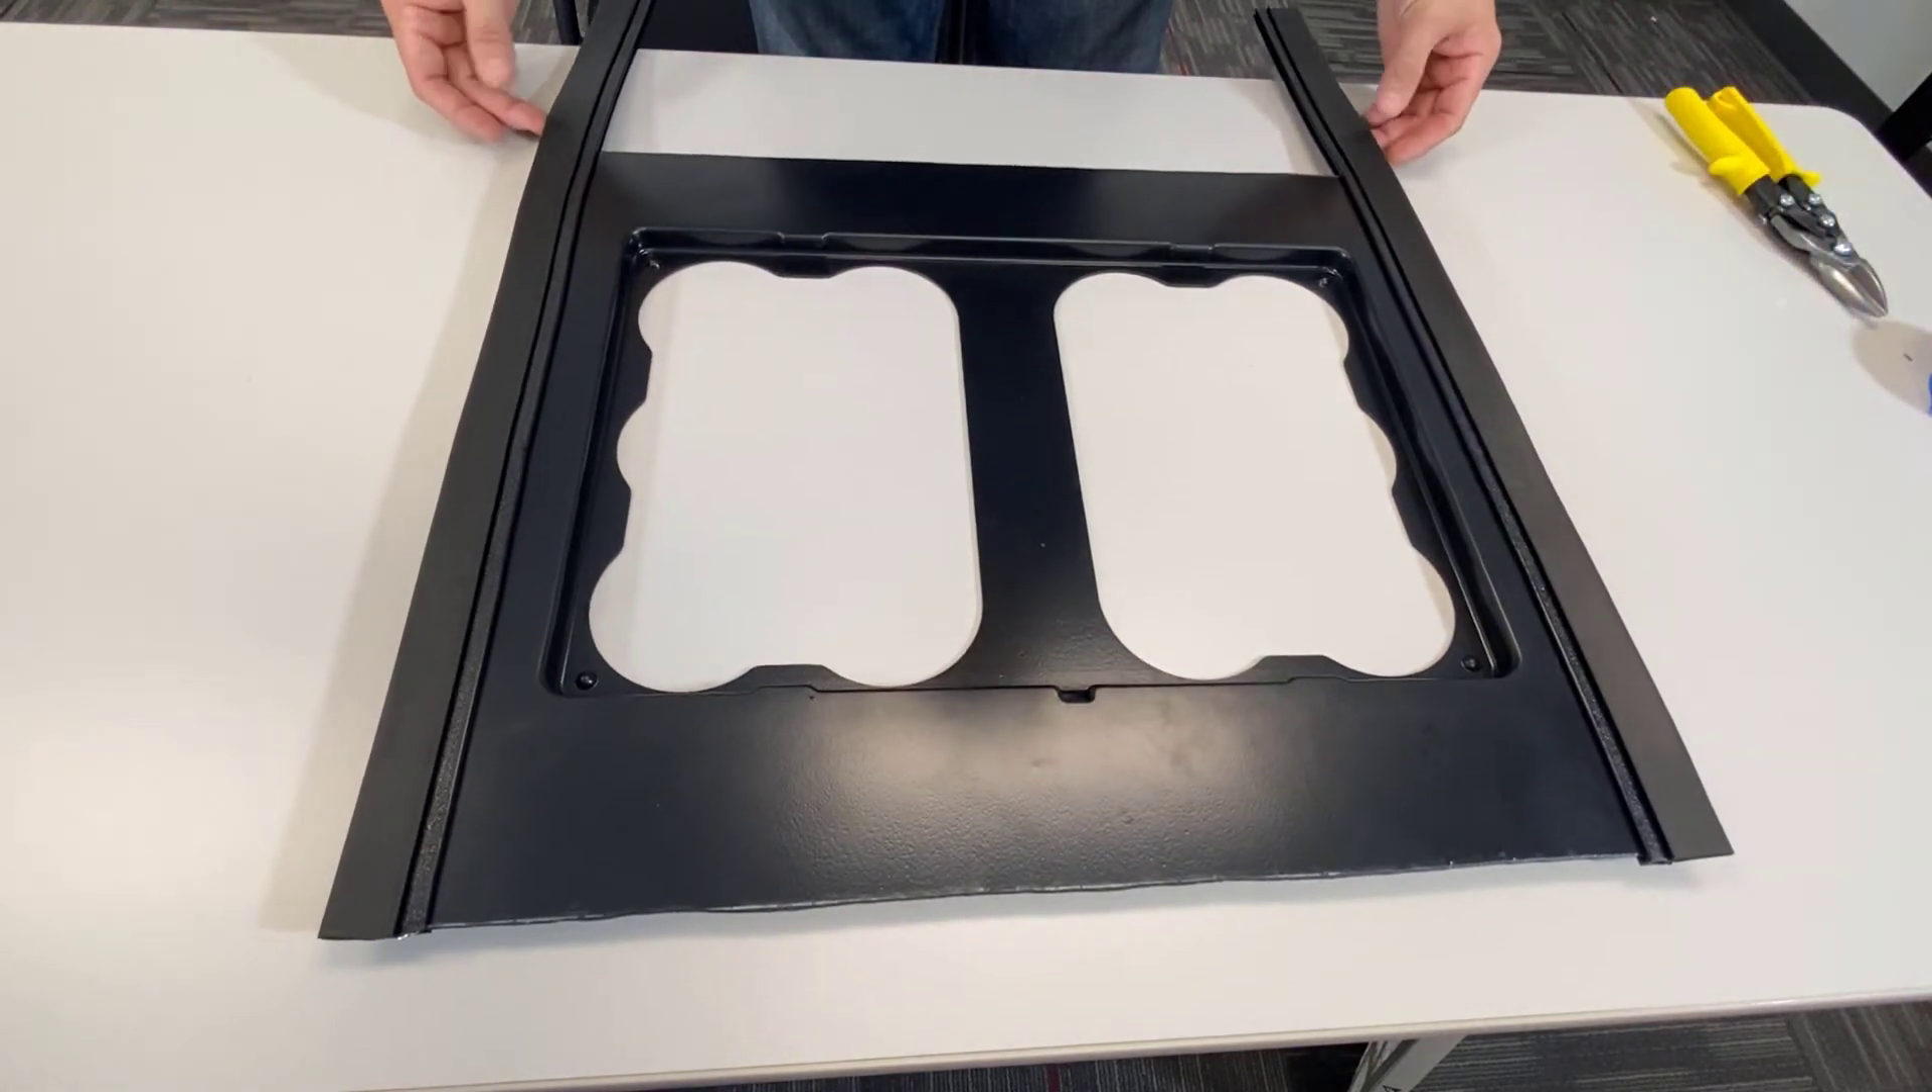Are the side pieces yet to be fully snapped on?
No.